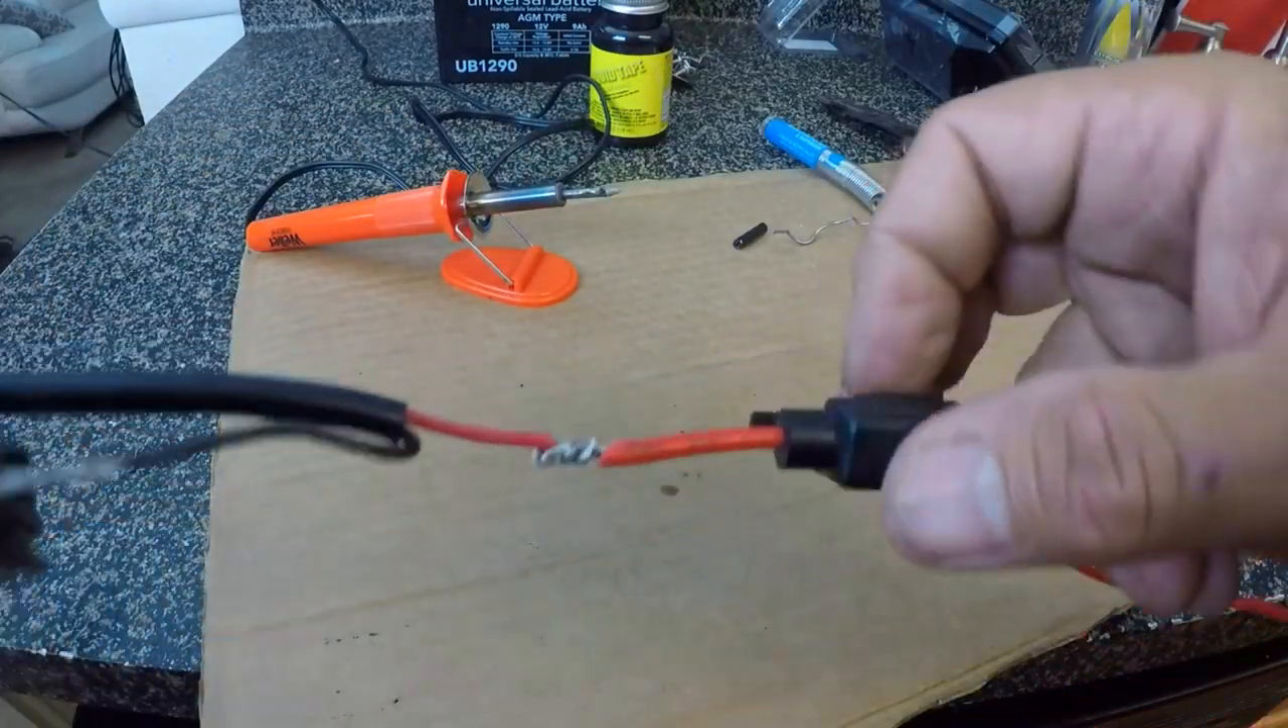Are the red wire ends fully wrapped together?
Yes.